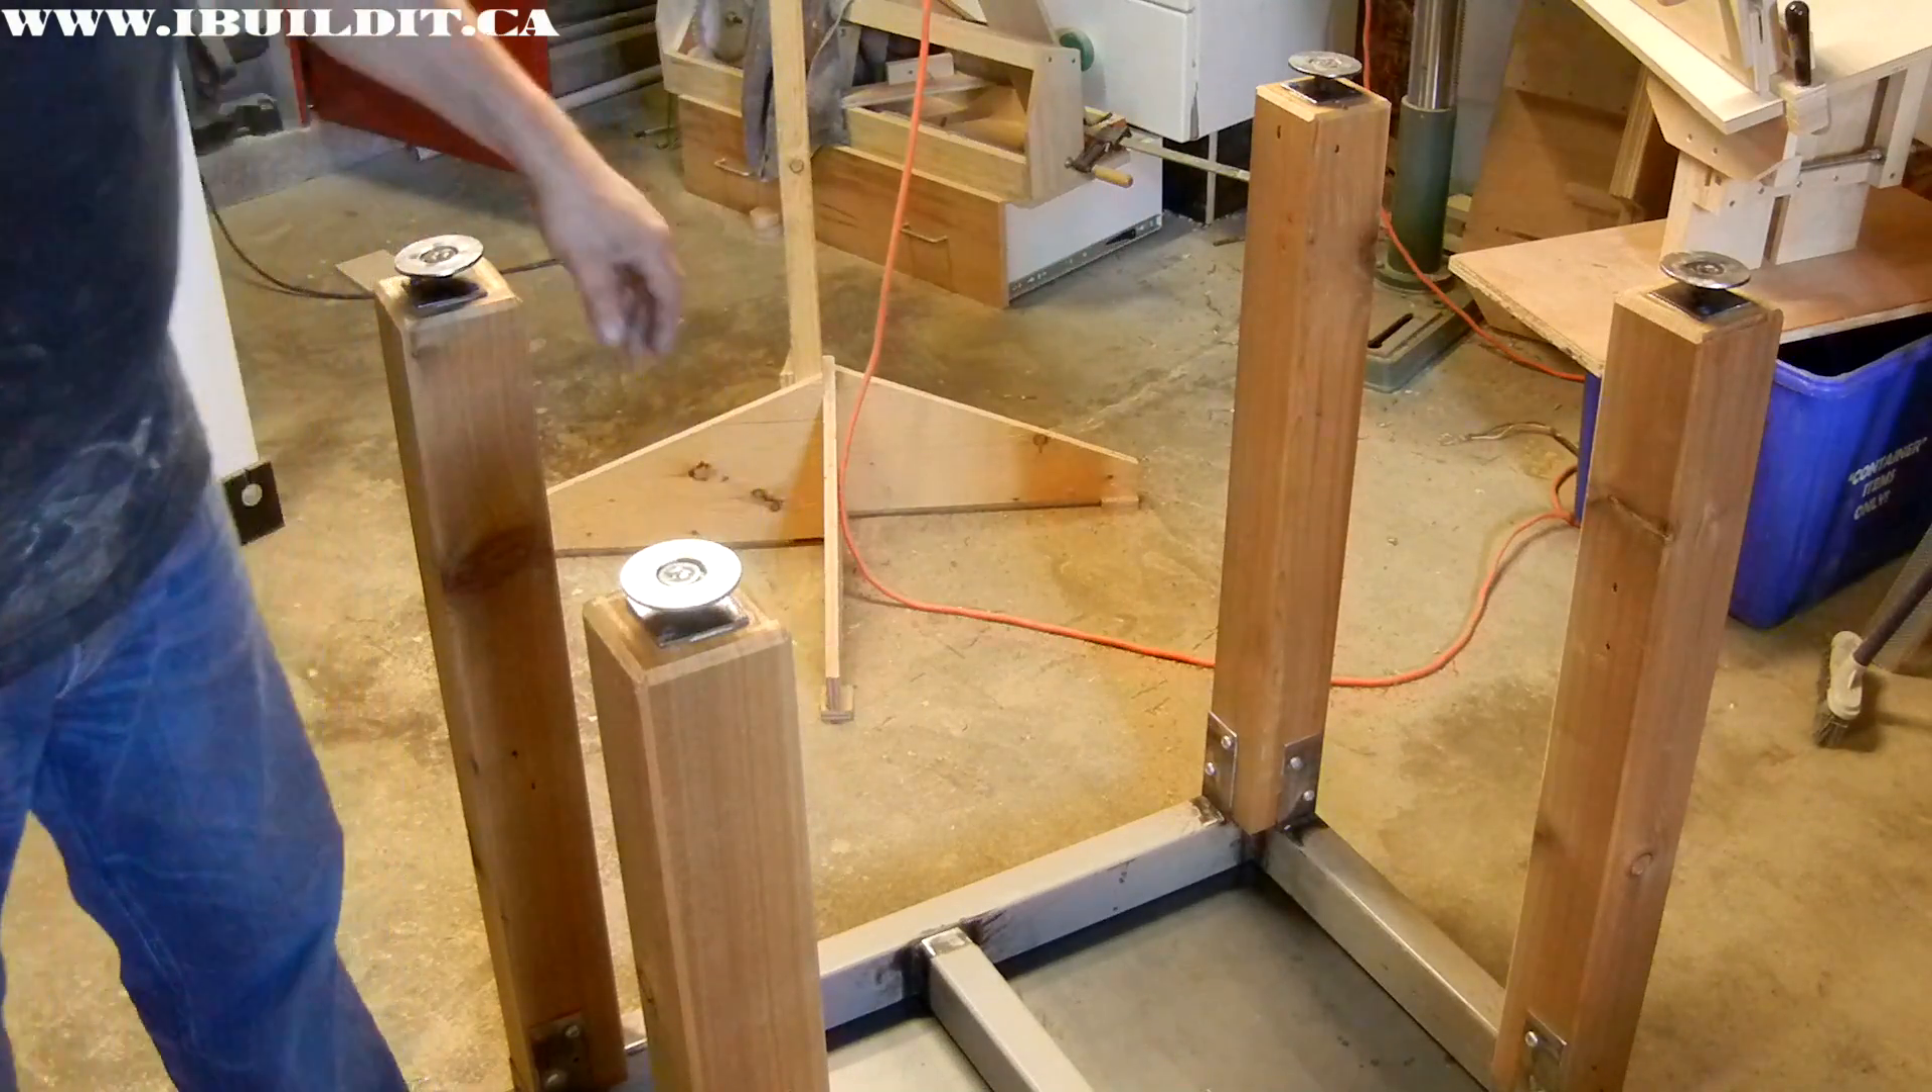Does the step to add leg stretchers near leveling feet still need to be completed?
Yes.